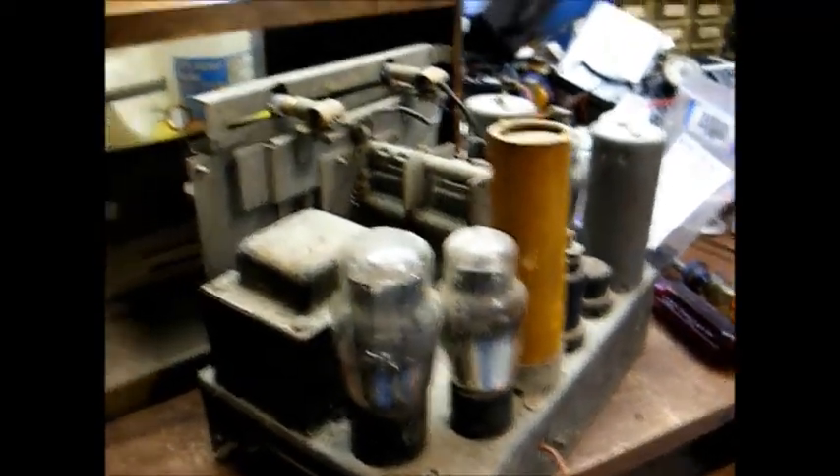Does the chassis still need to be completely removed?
No.